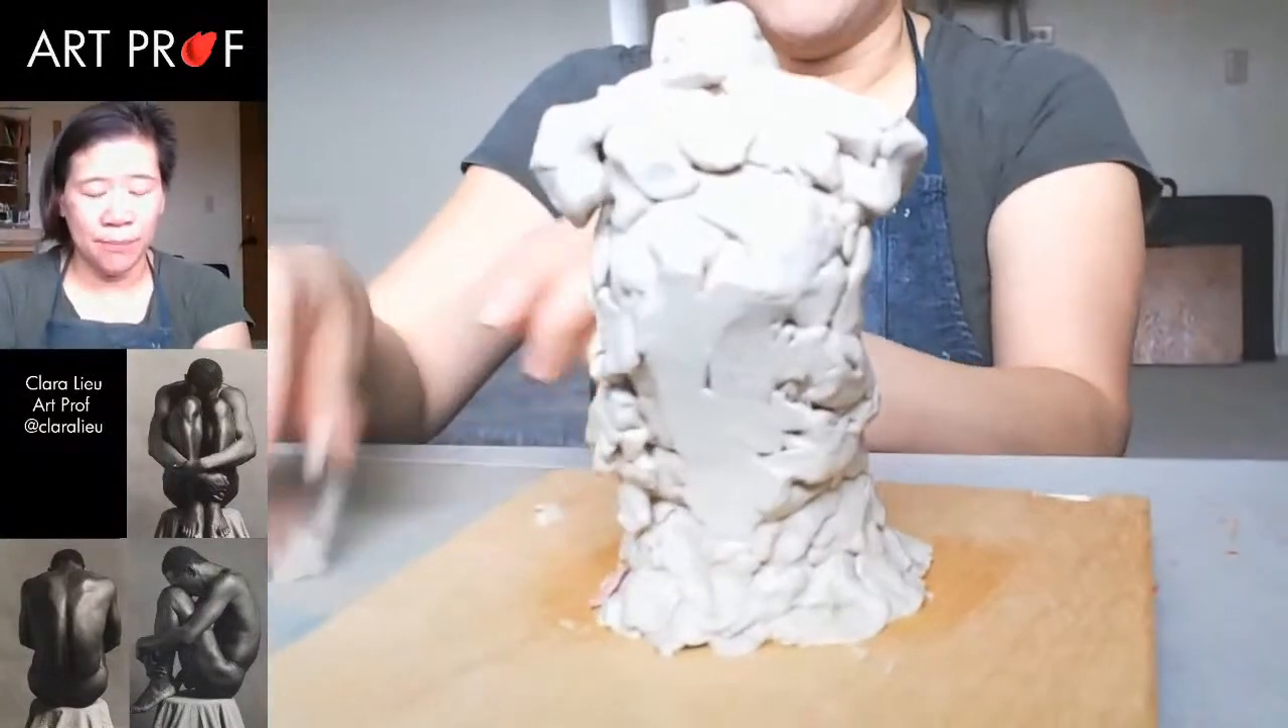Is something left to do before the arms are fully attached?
Yes.